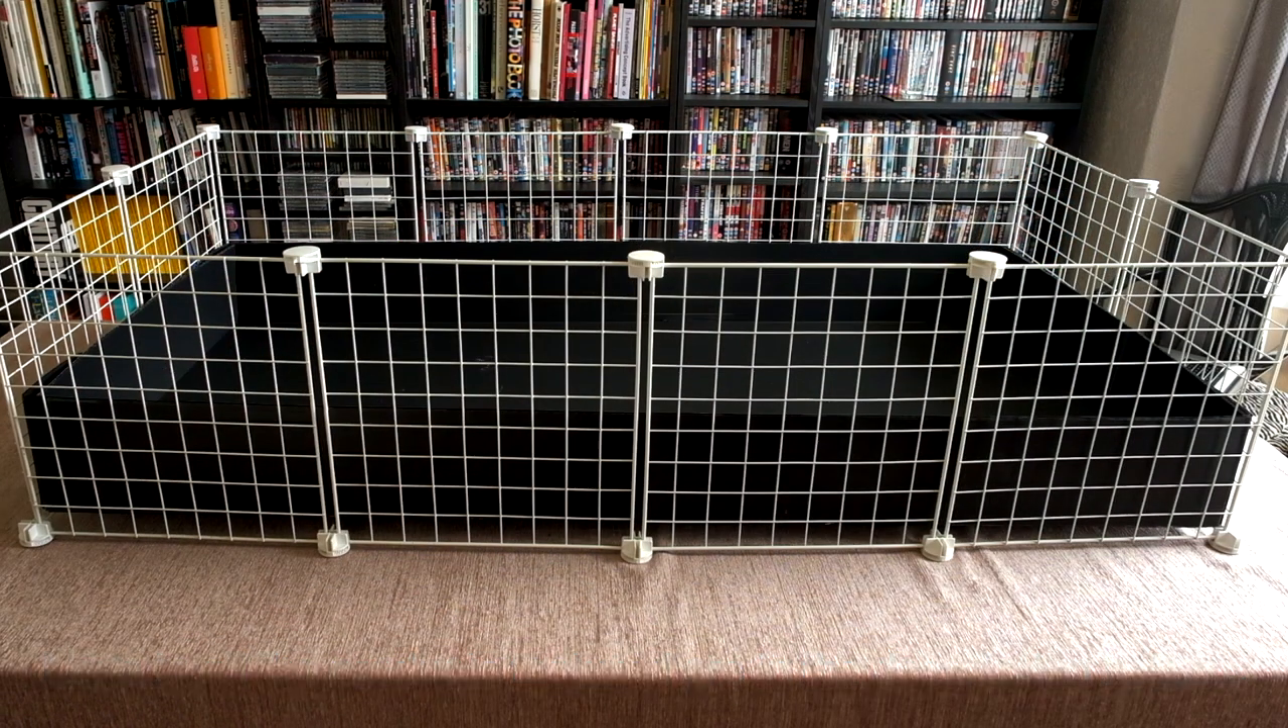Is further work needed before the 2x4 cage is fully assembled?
No.